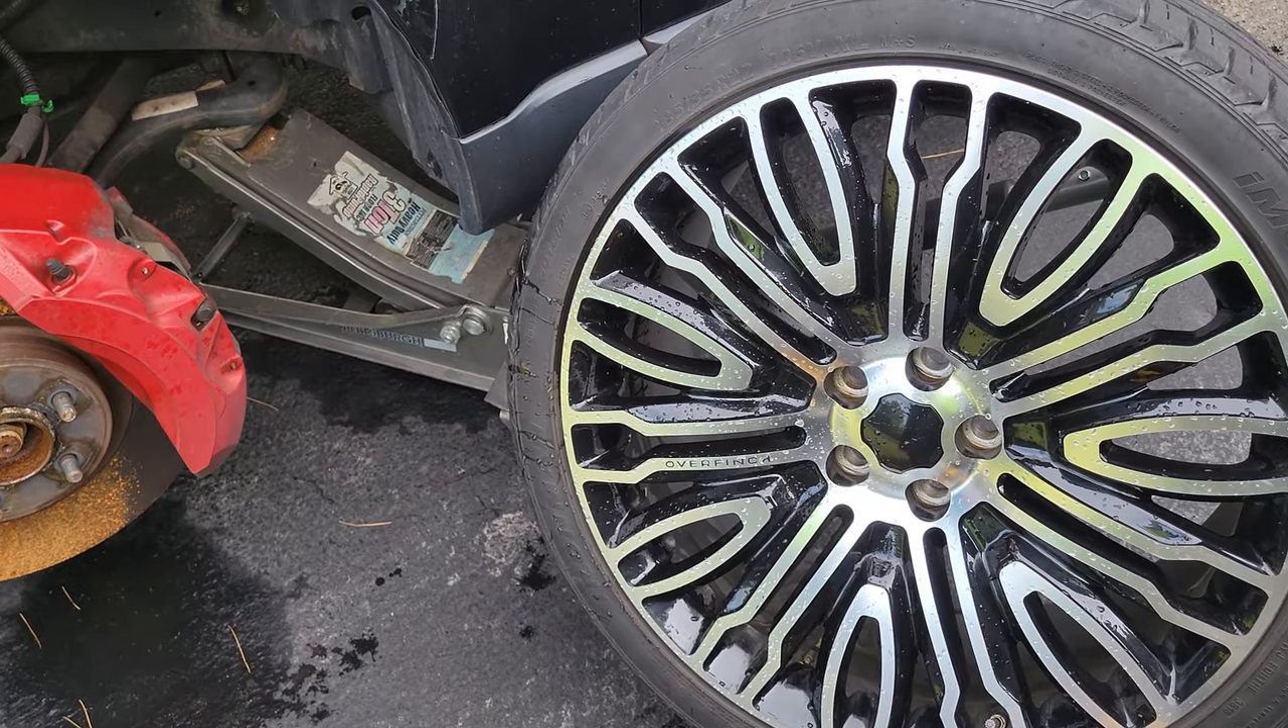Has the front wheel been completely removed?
Yes.